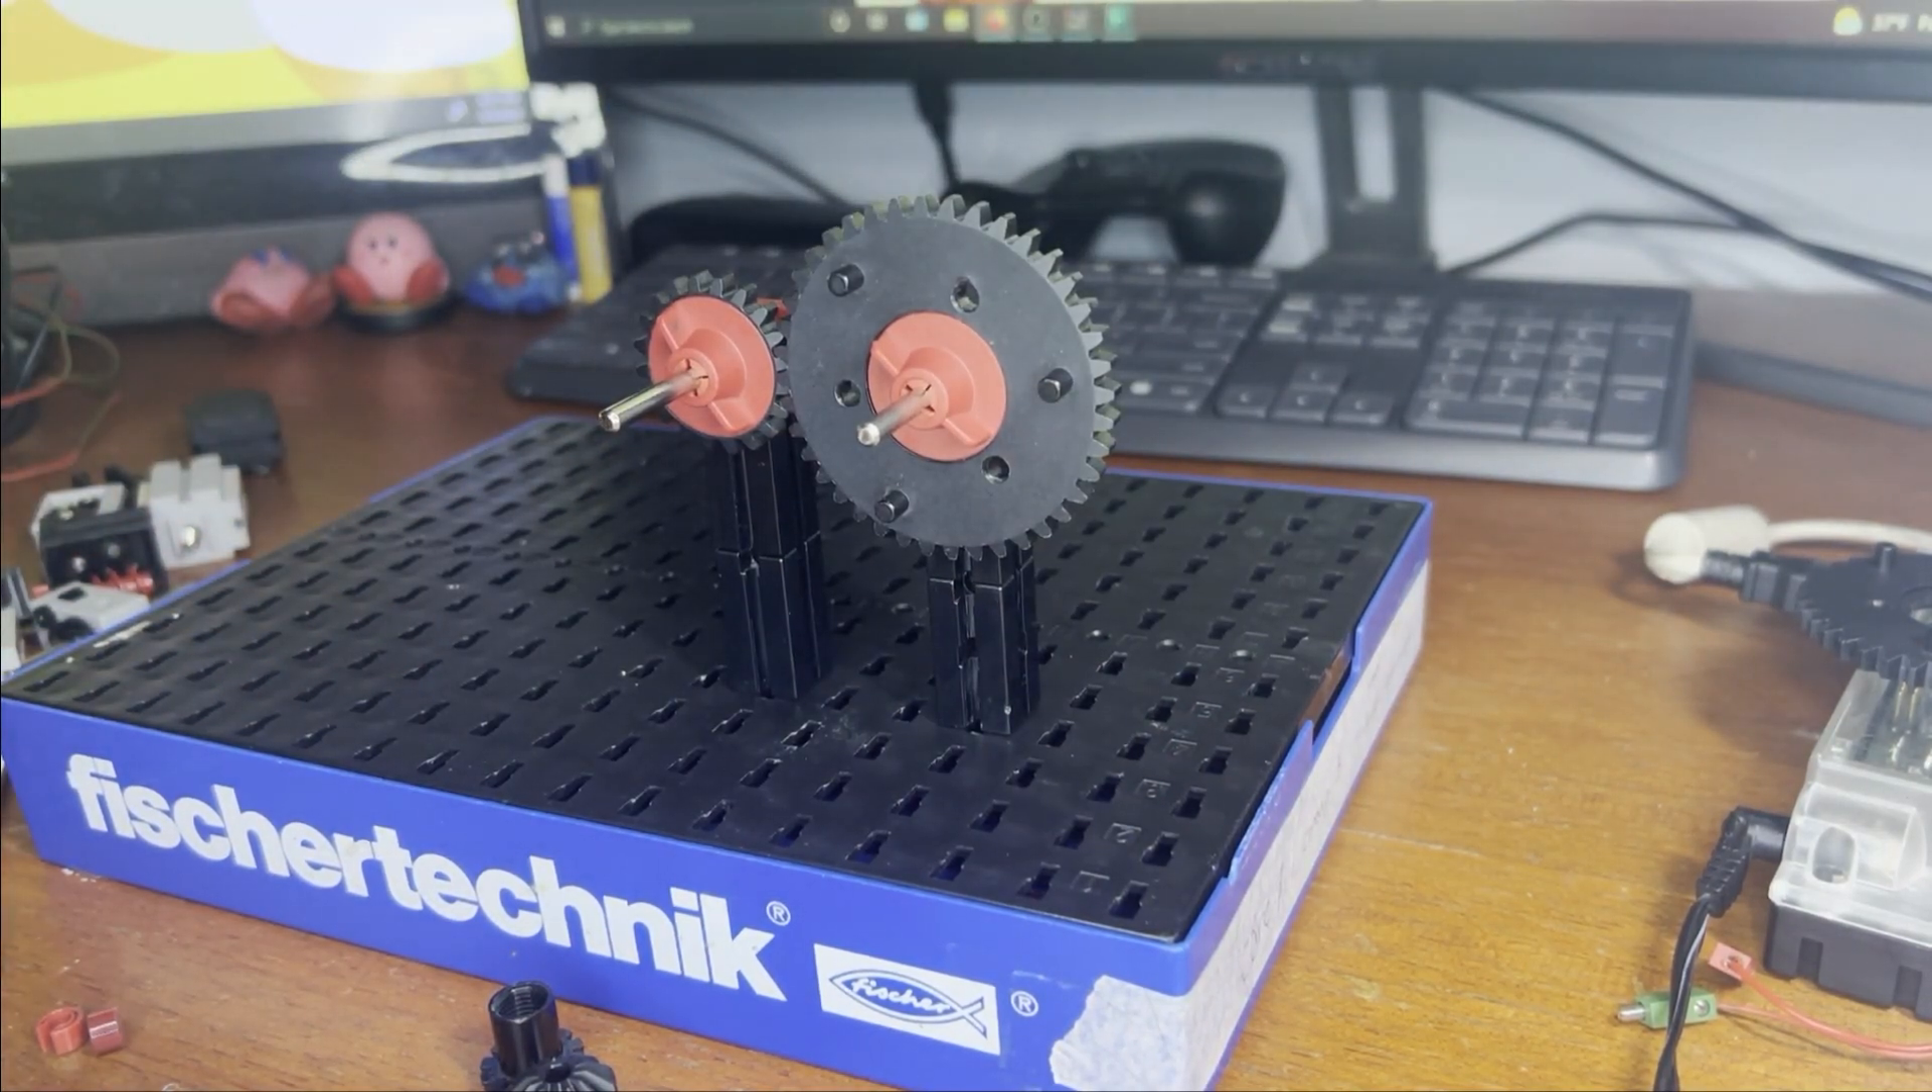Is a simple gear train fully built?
Yes.